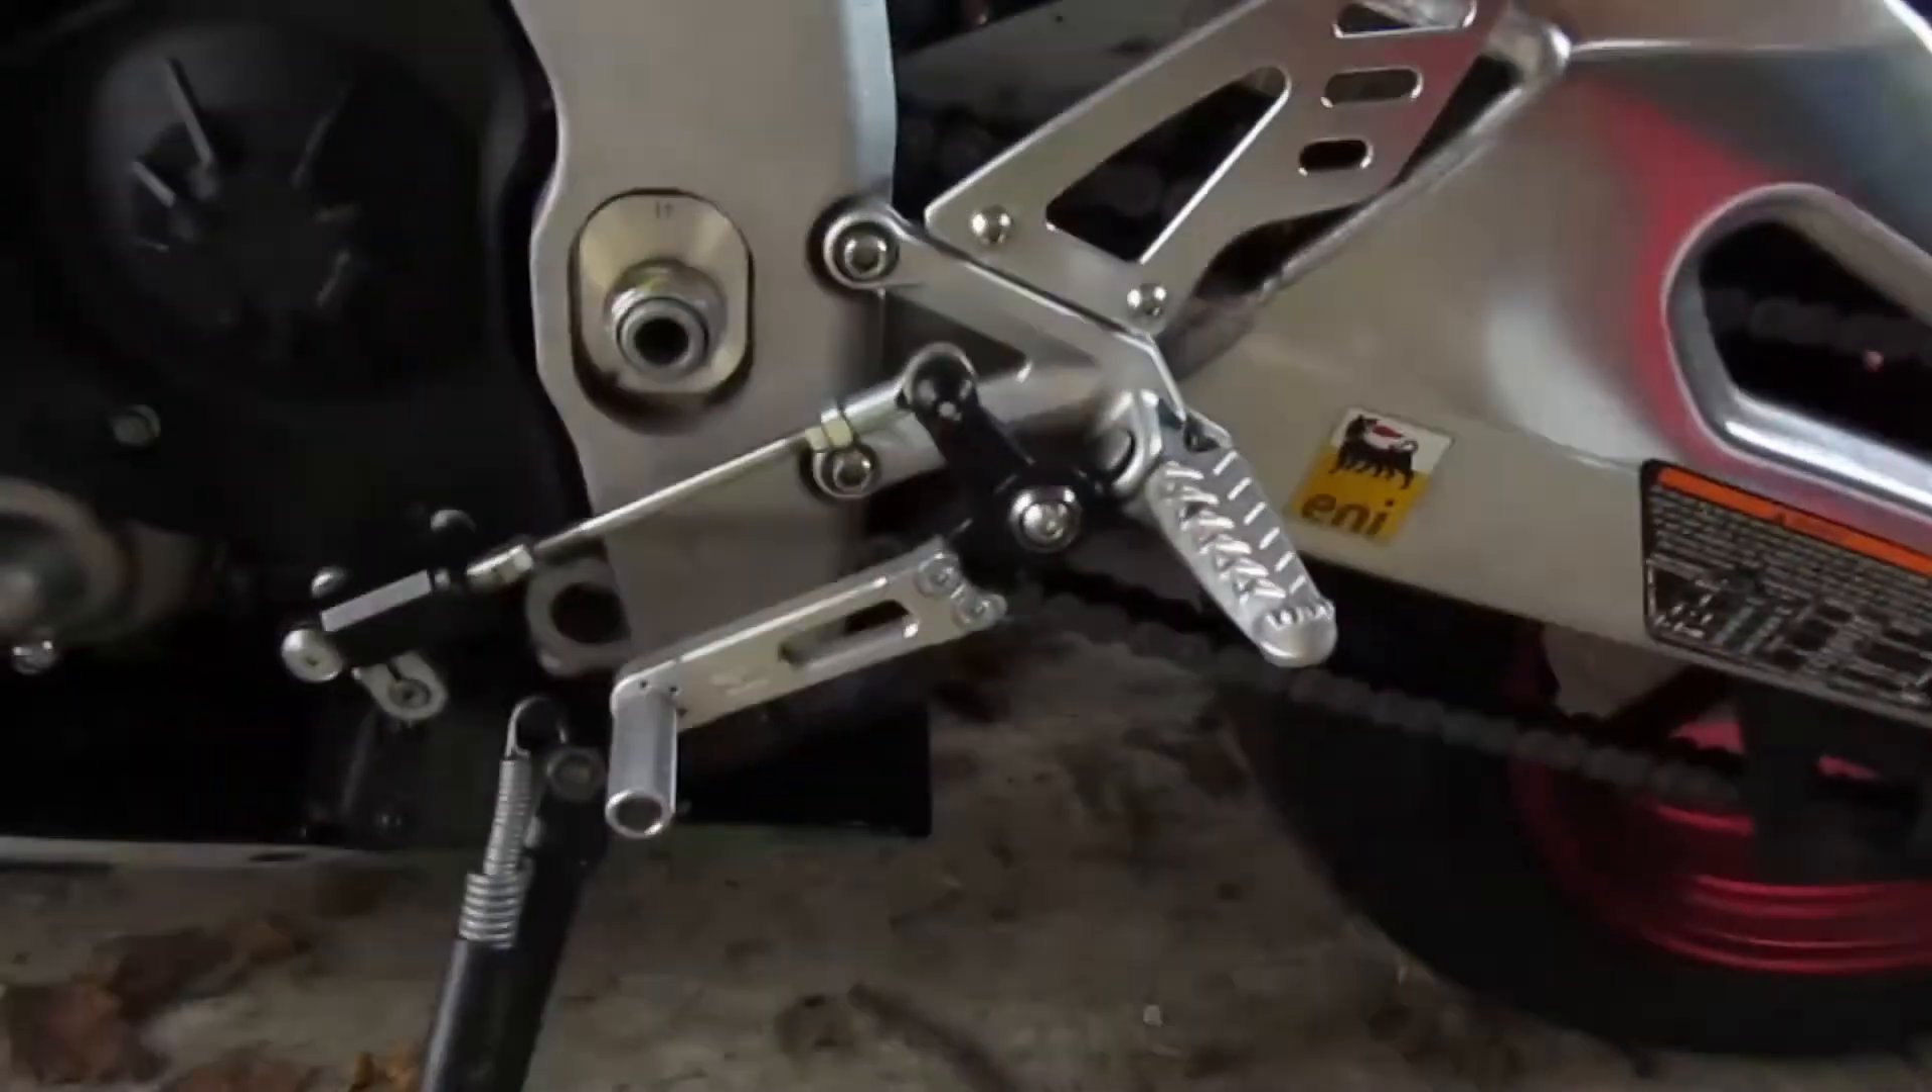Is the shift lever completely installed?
Yes.